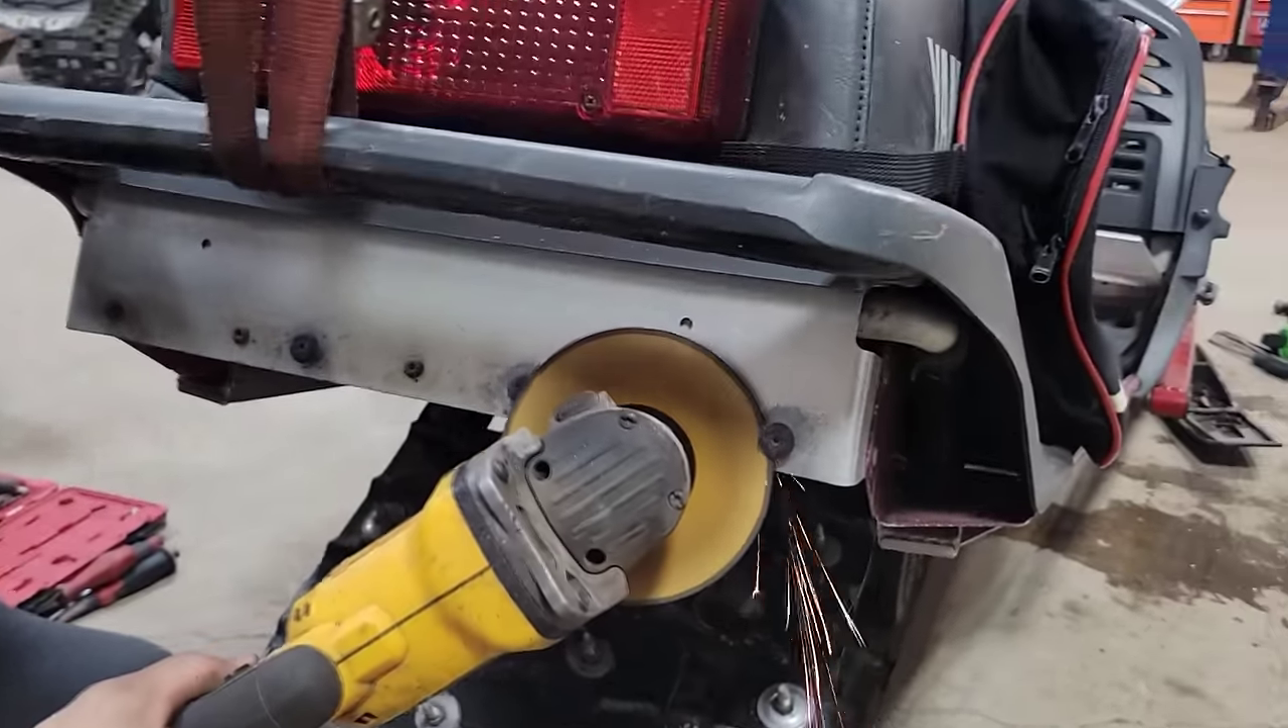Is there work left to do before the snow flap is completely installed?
Yes.